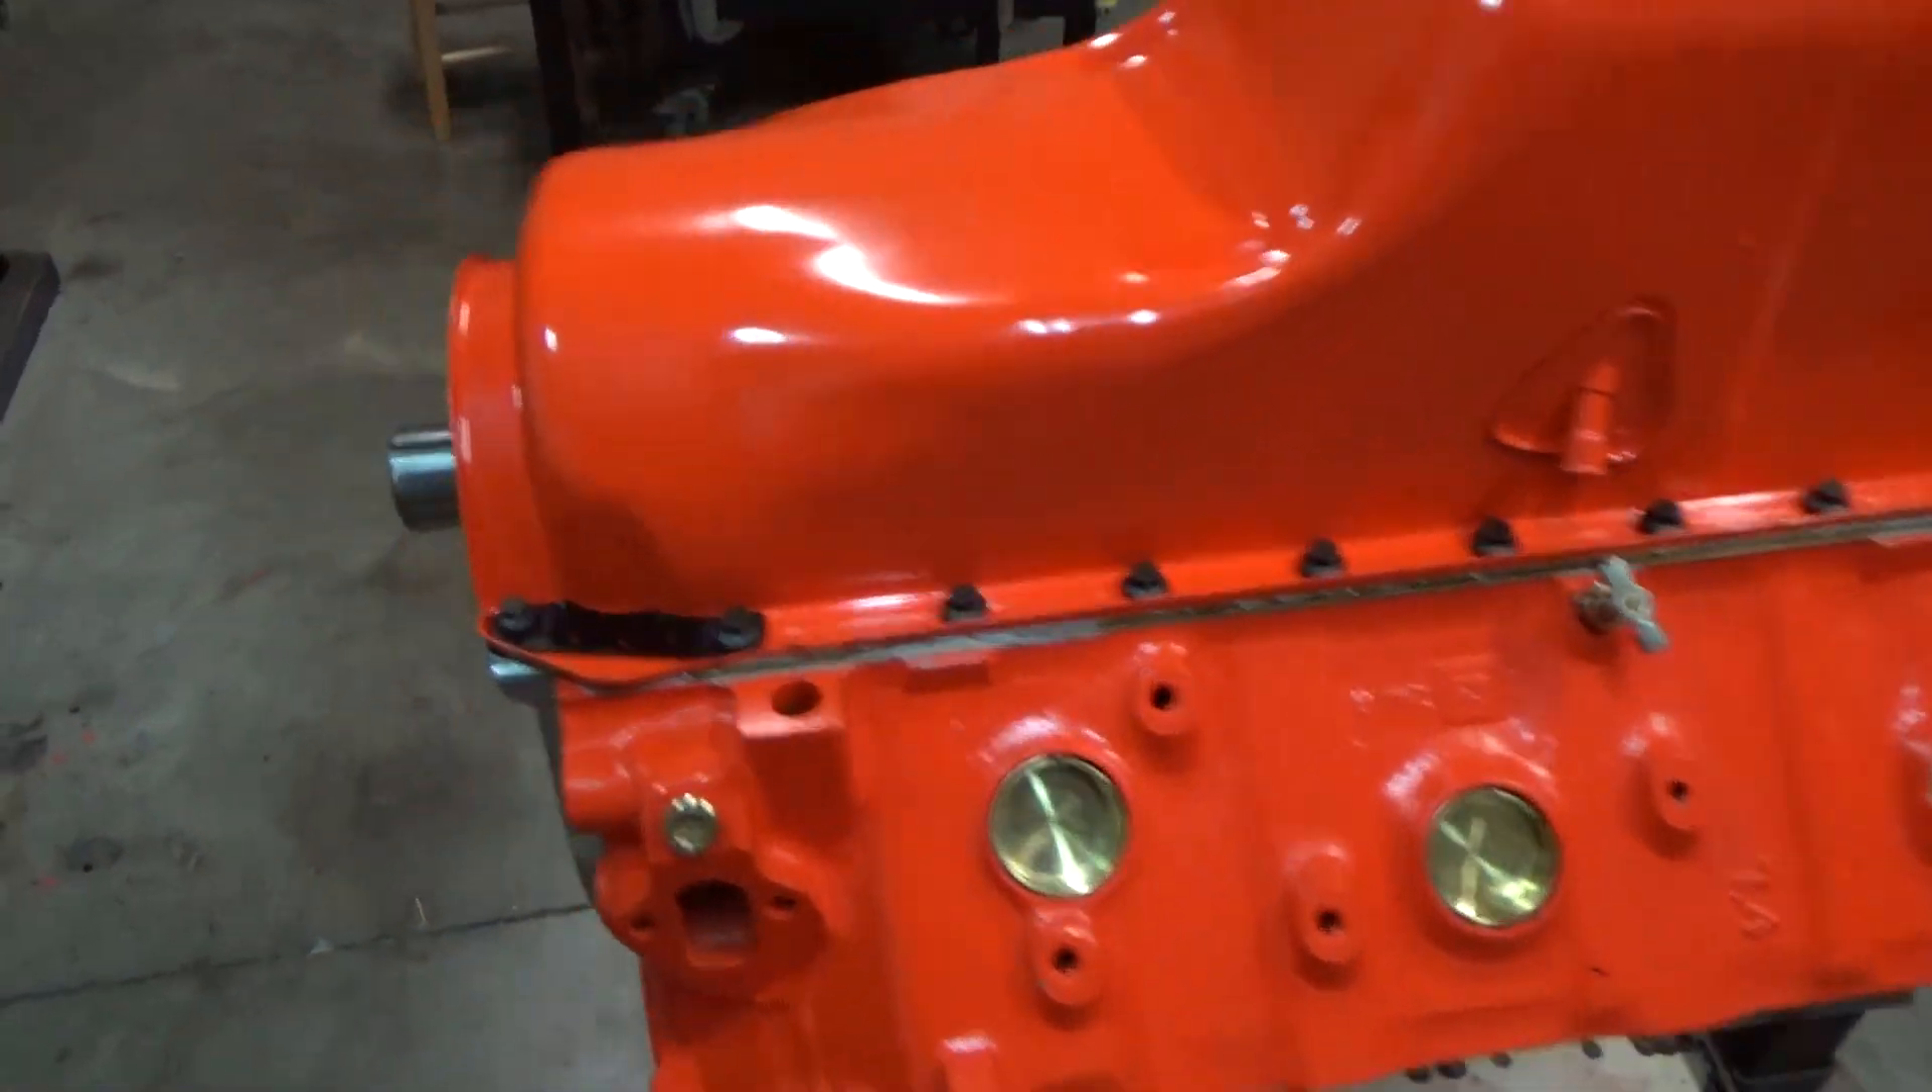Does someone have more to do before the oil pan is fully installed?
No.